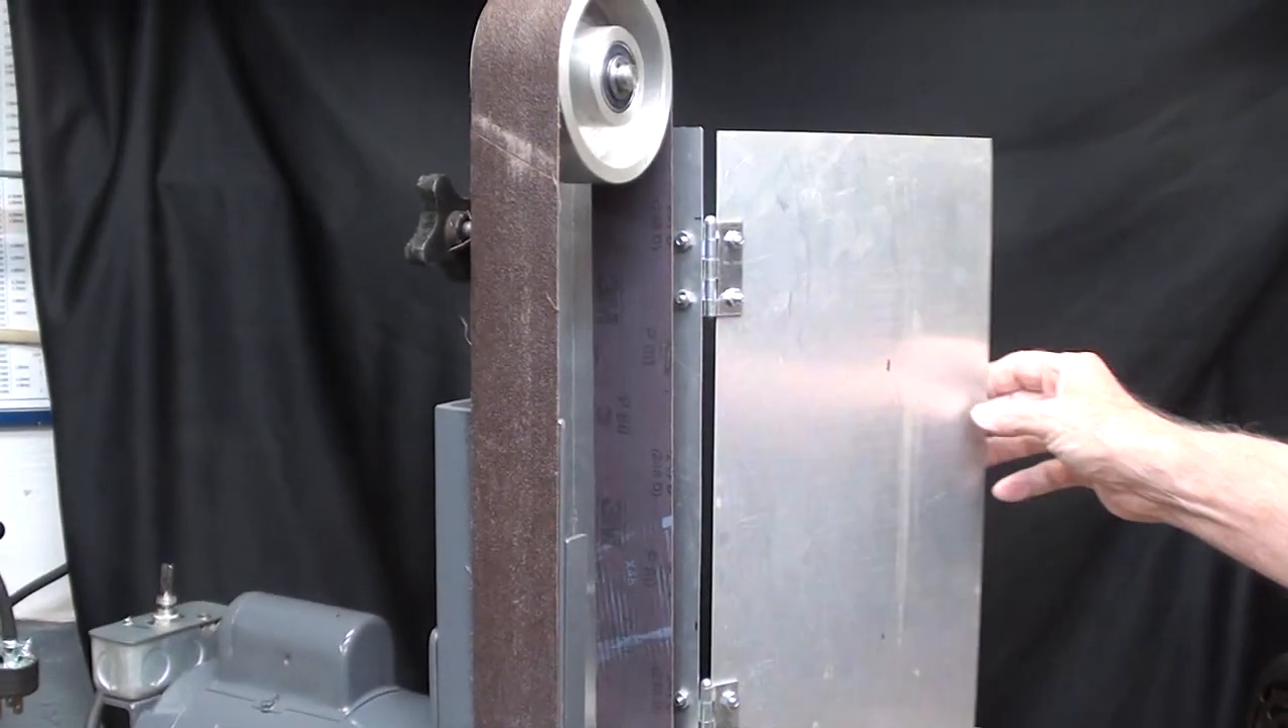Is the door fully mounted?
Yes.